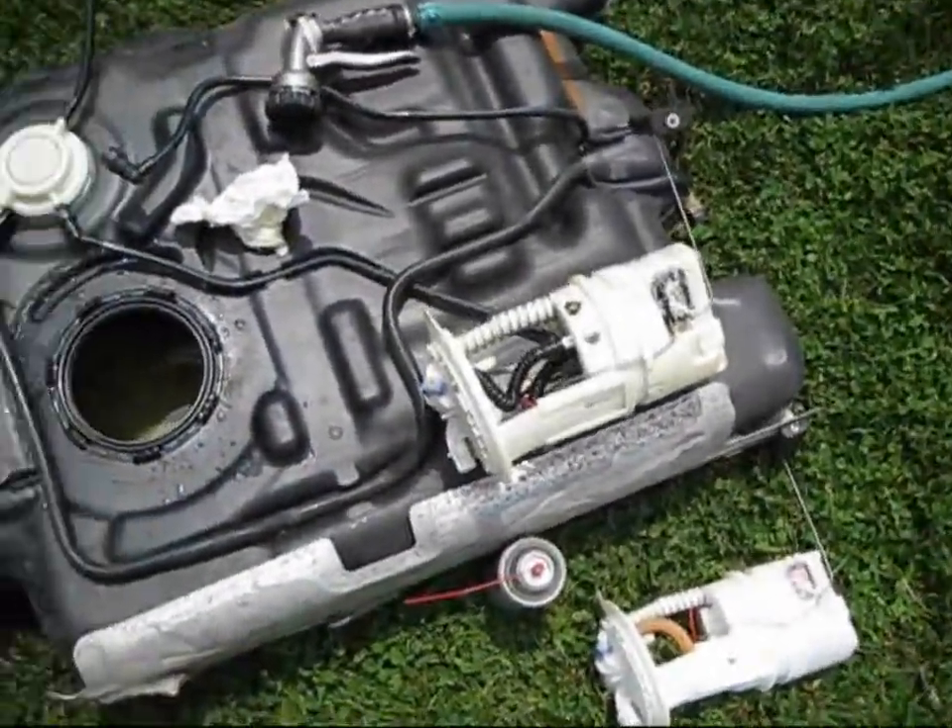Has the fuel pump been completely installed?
No.